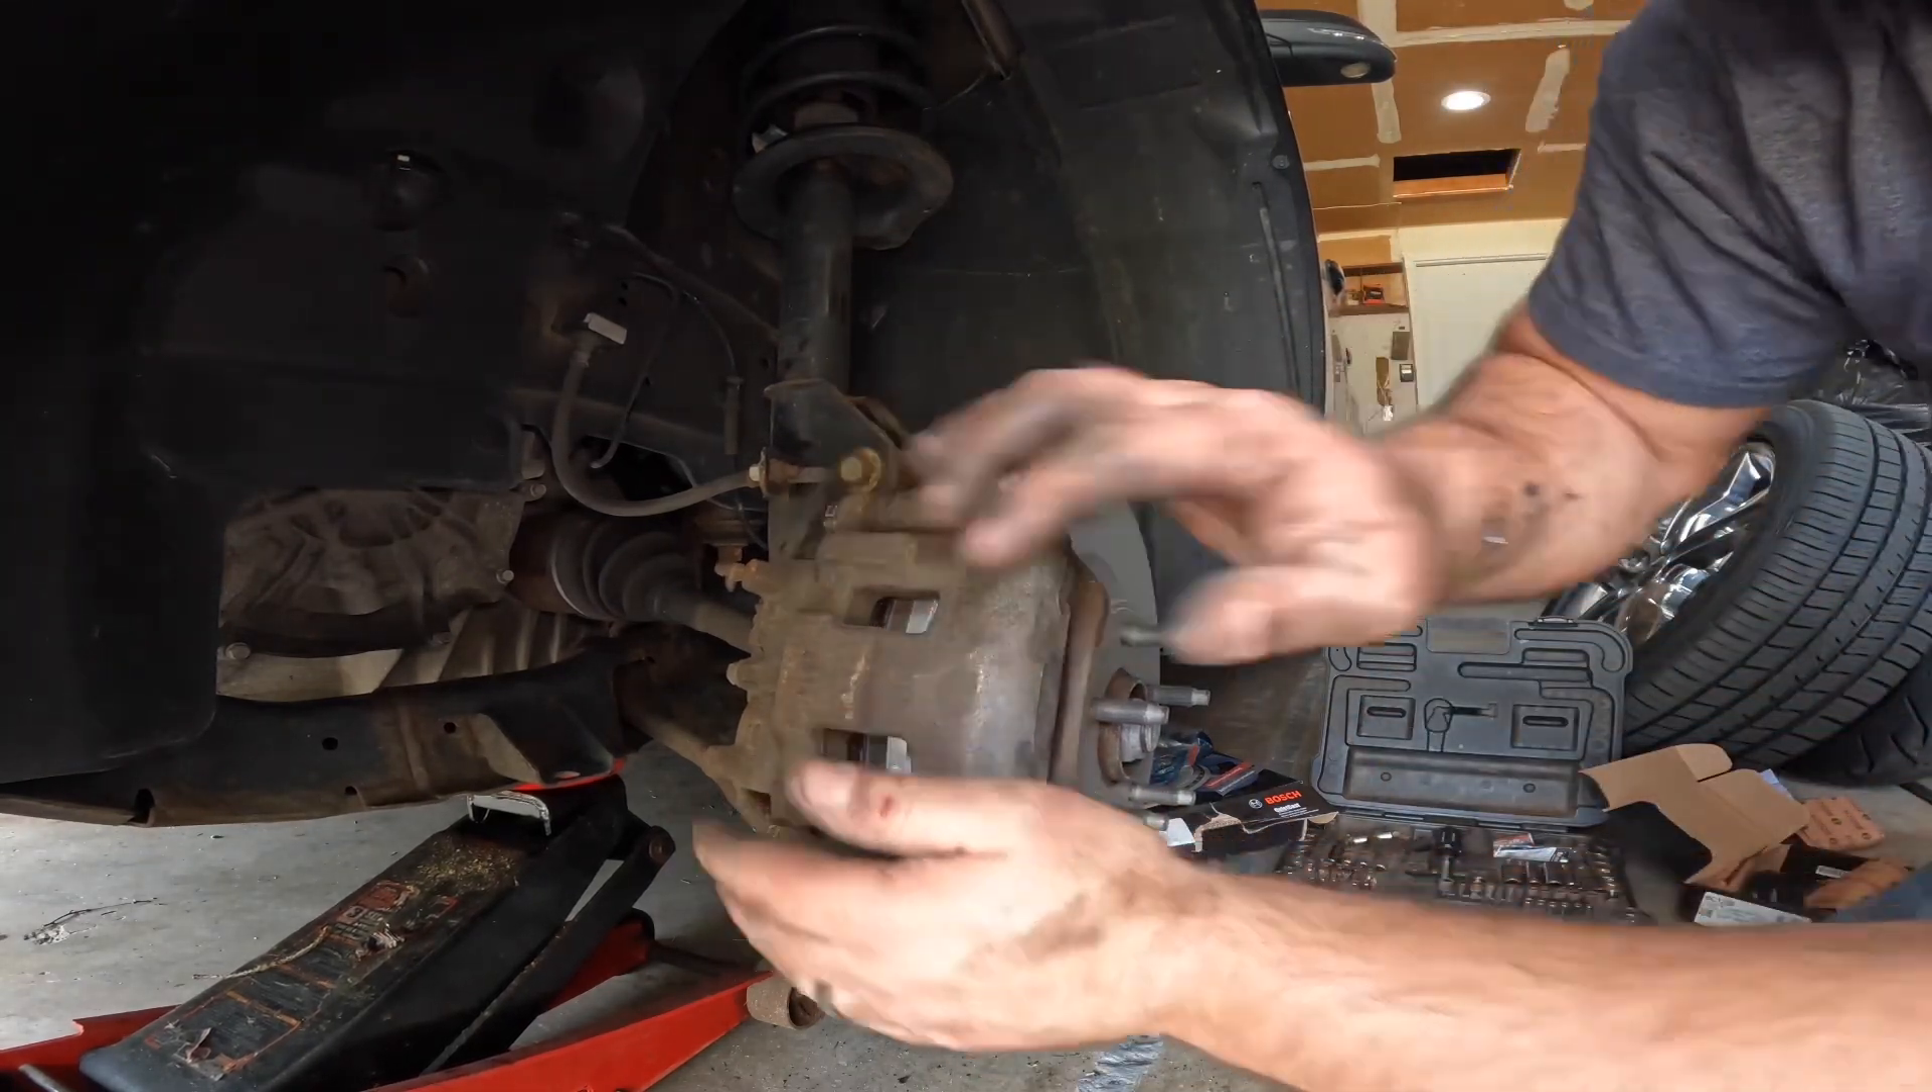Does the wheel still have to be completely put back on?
Yes.